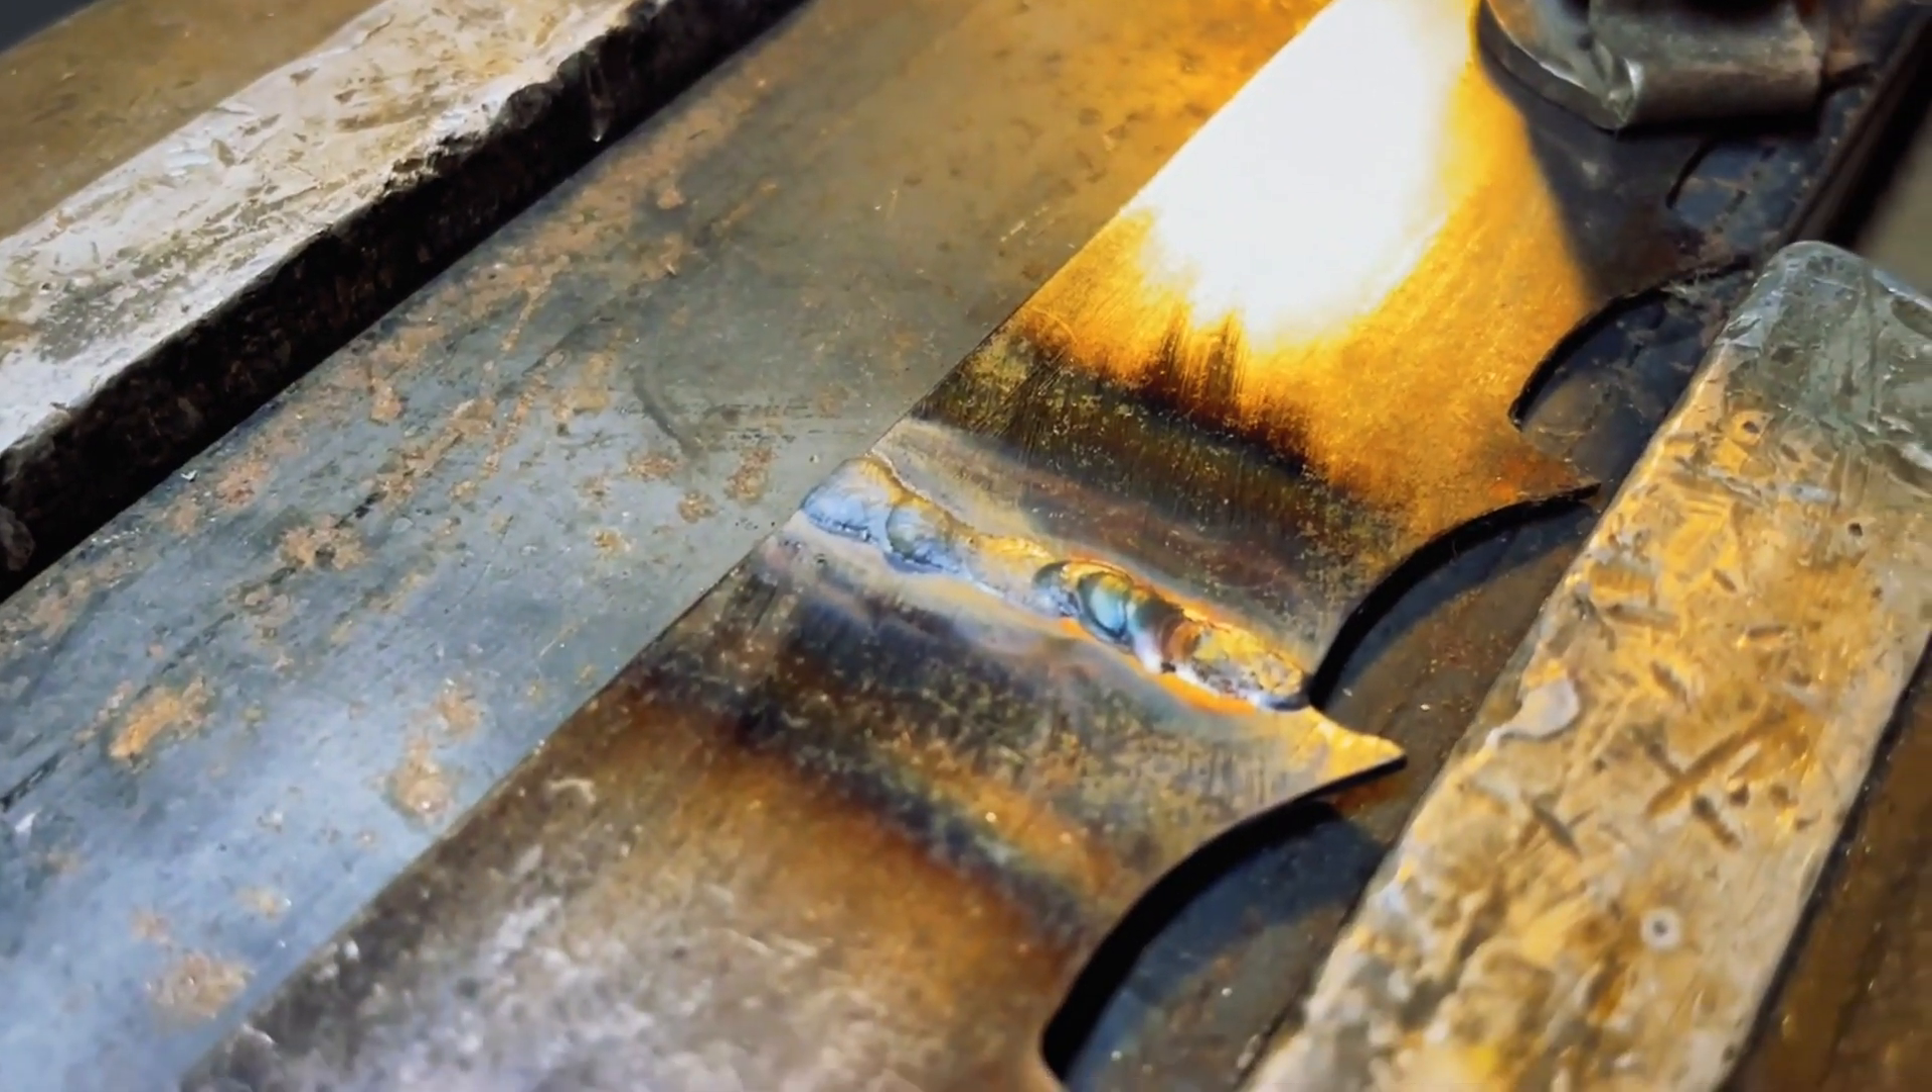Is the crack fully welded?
Yes.